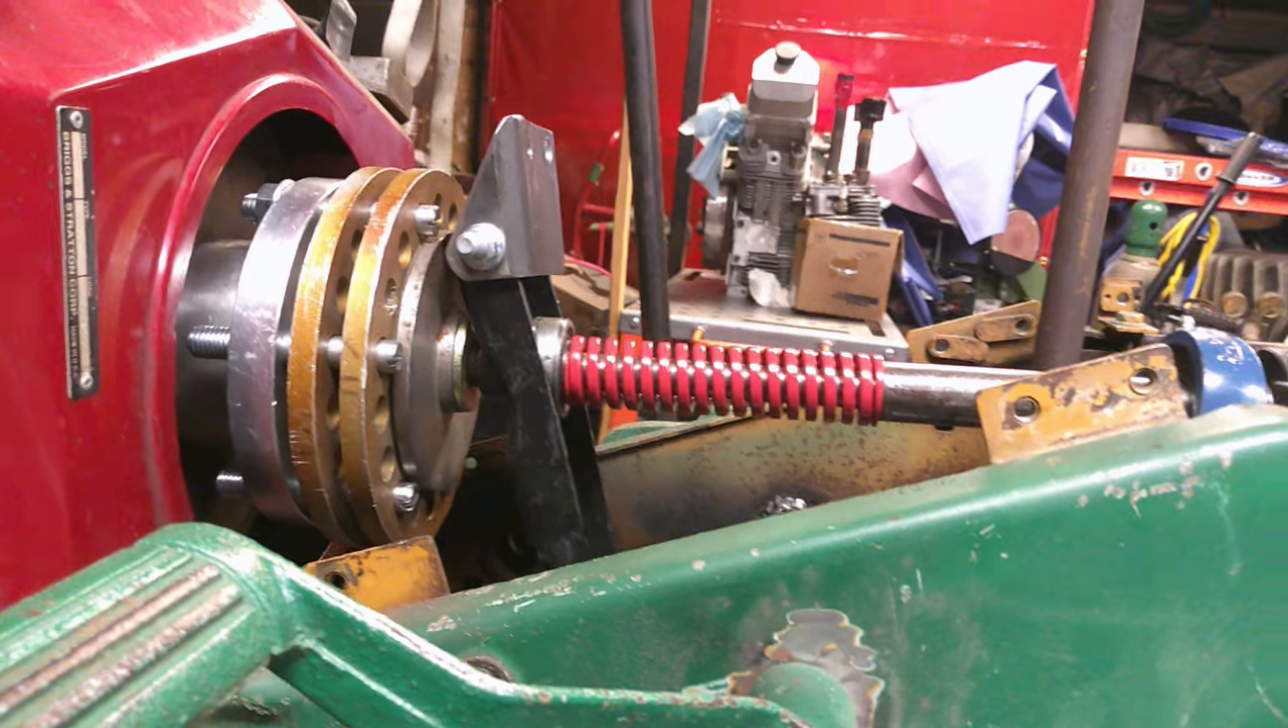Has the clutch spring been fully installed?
Yes.